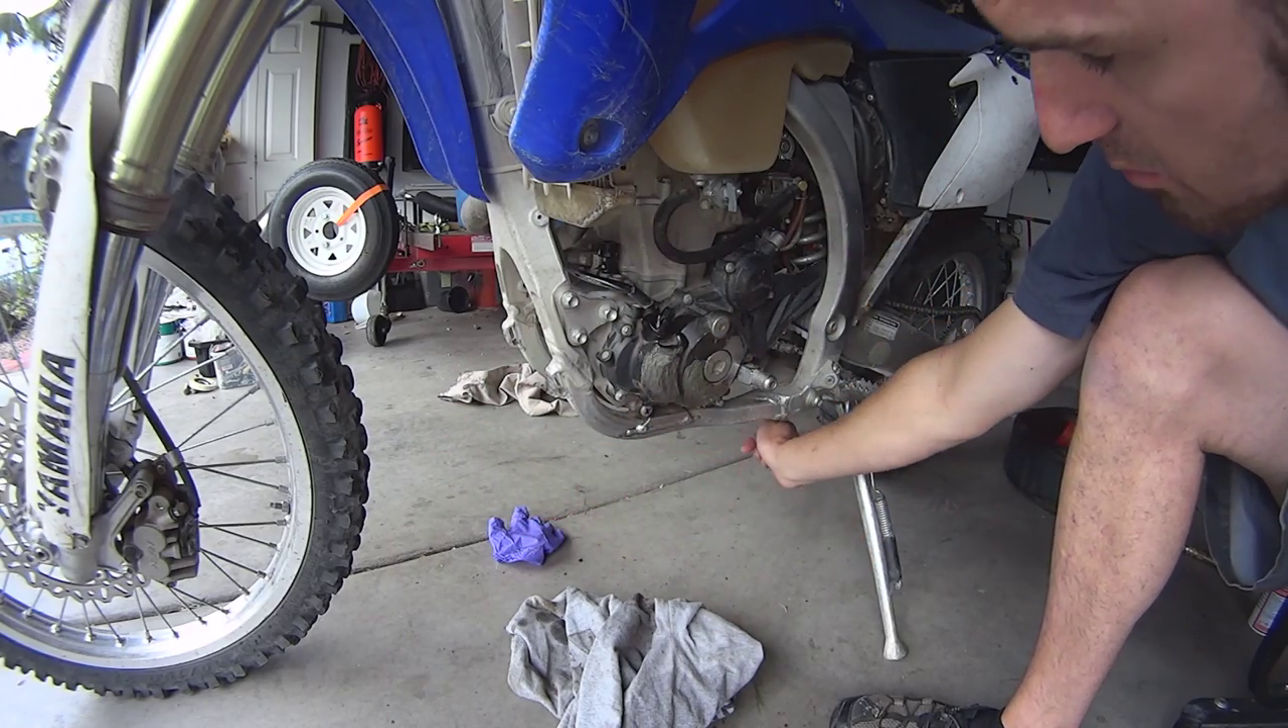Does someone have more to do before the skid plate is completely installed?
Yes.